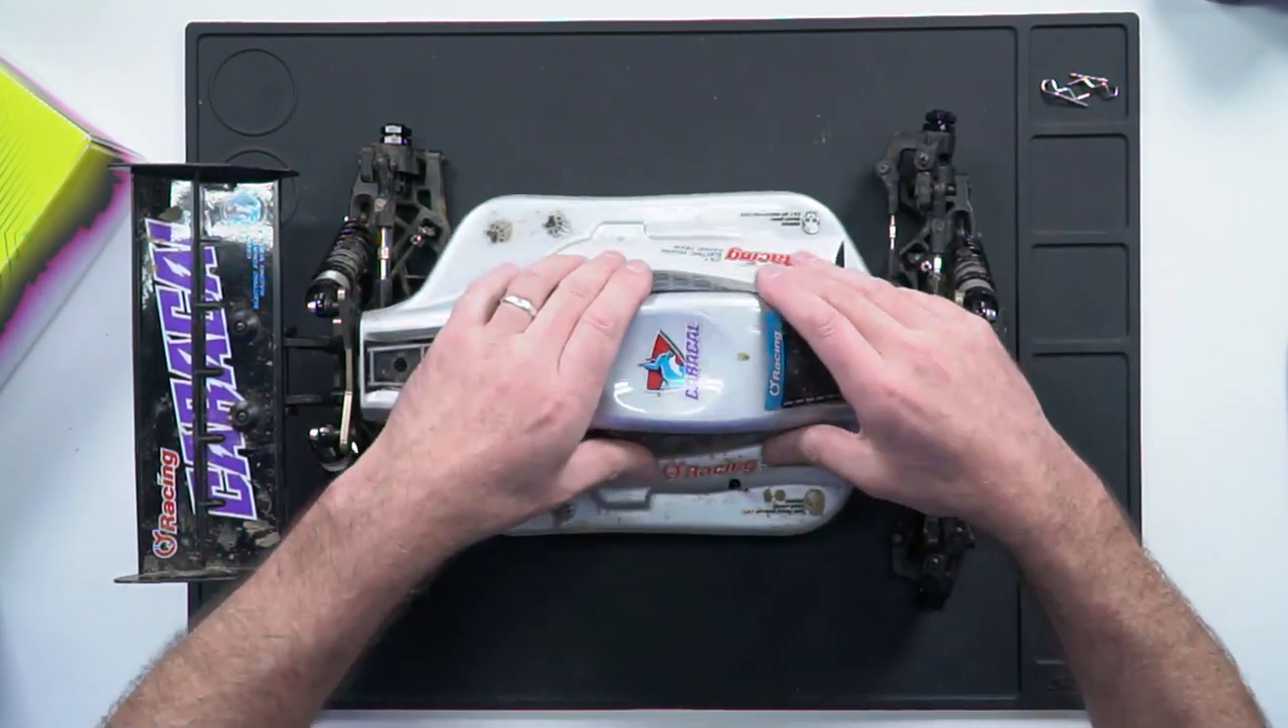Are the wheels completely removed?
Yes.